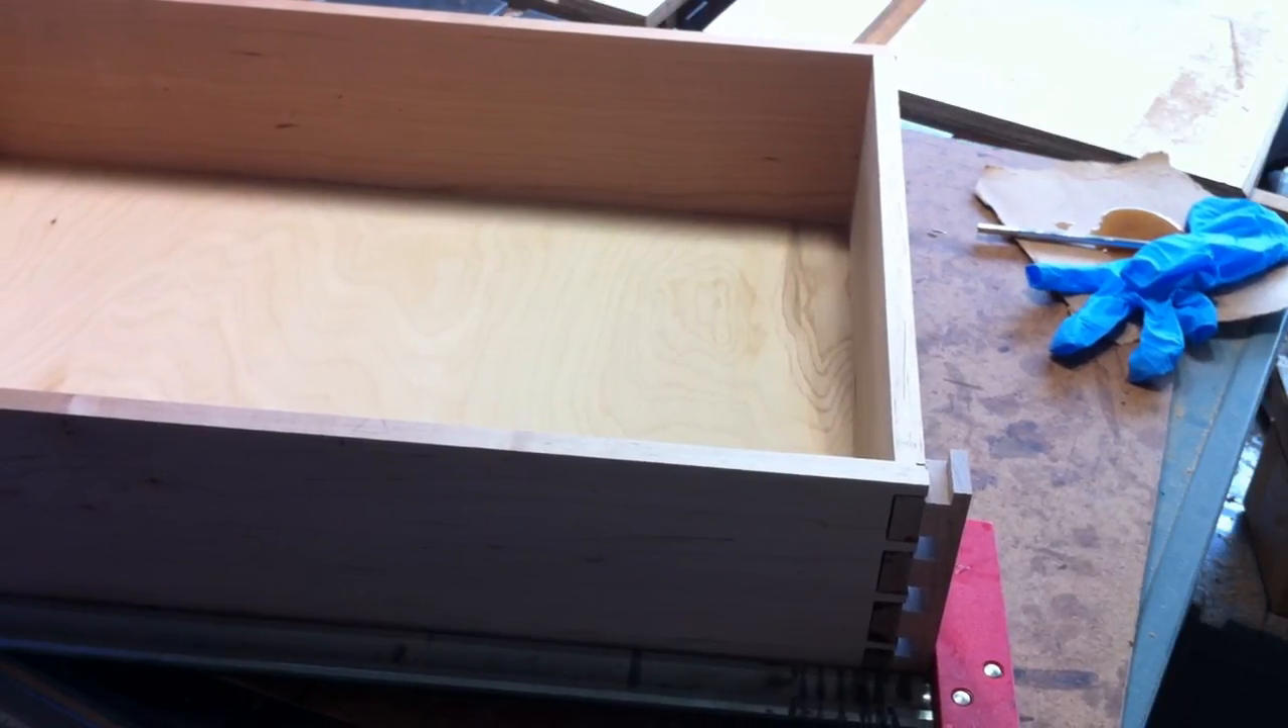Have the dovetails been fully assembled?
Yes.